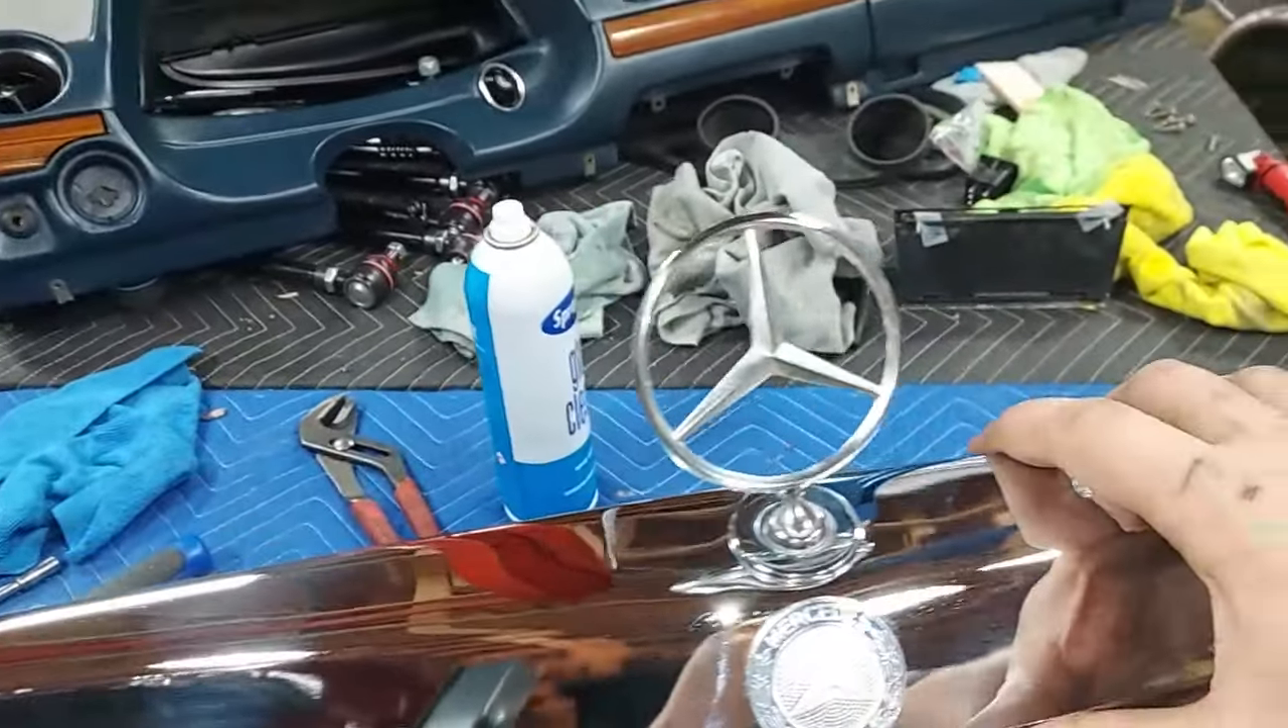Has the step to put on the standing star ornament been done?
Yes.